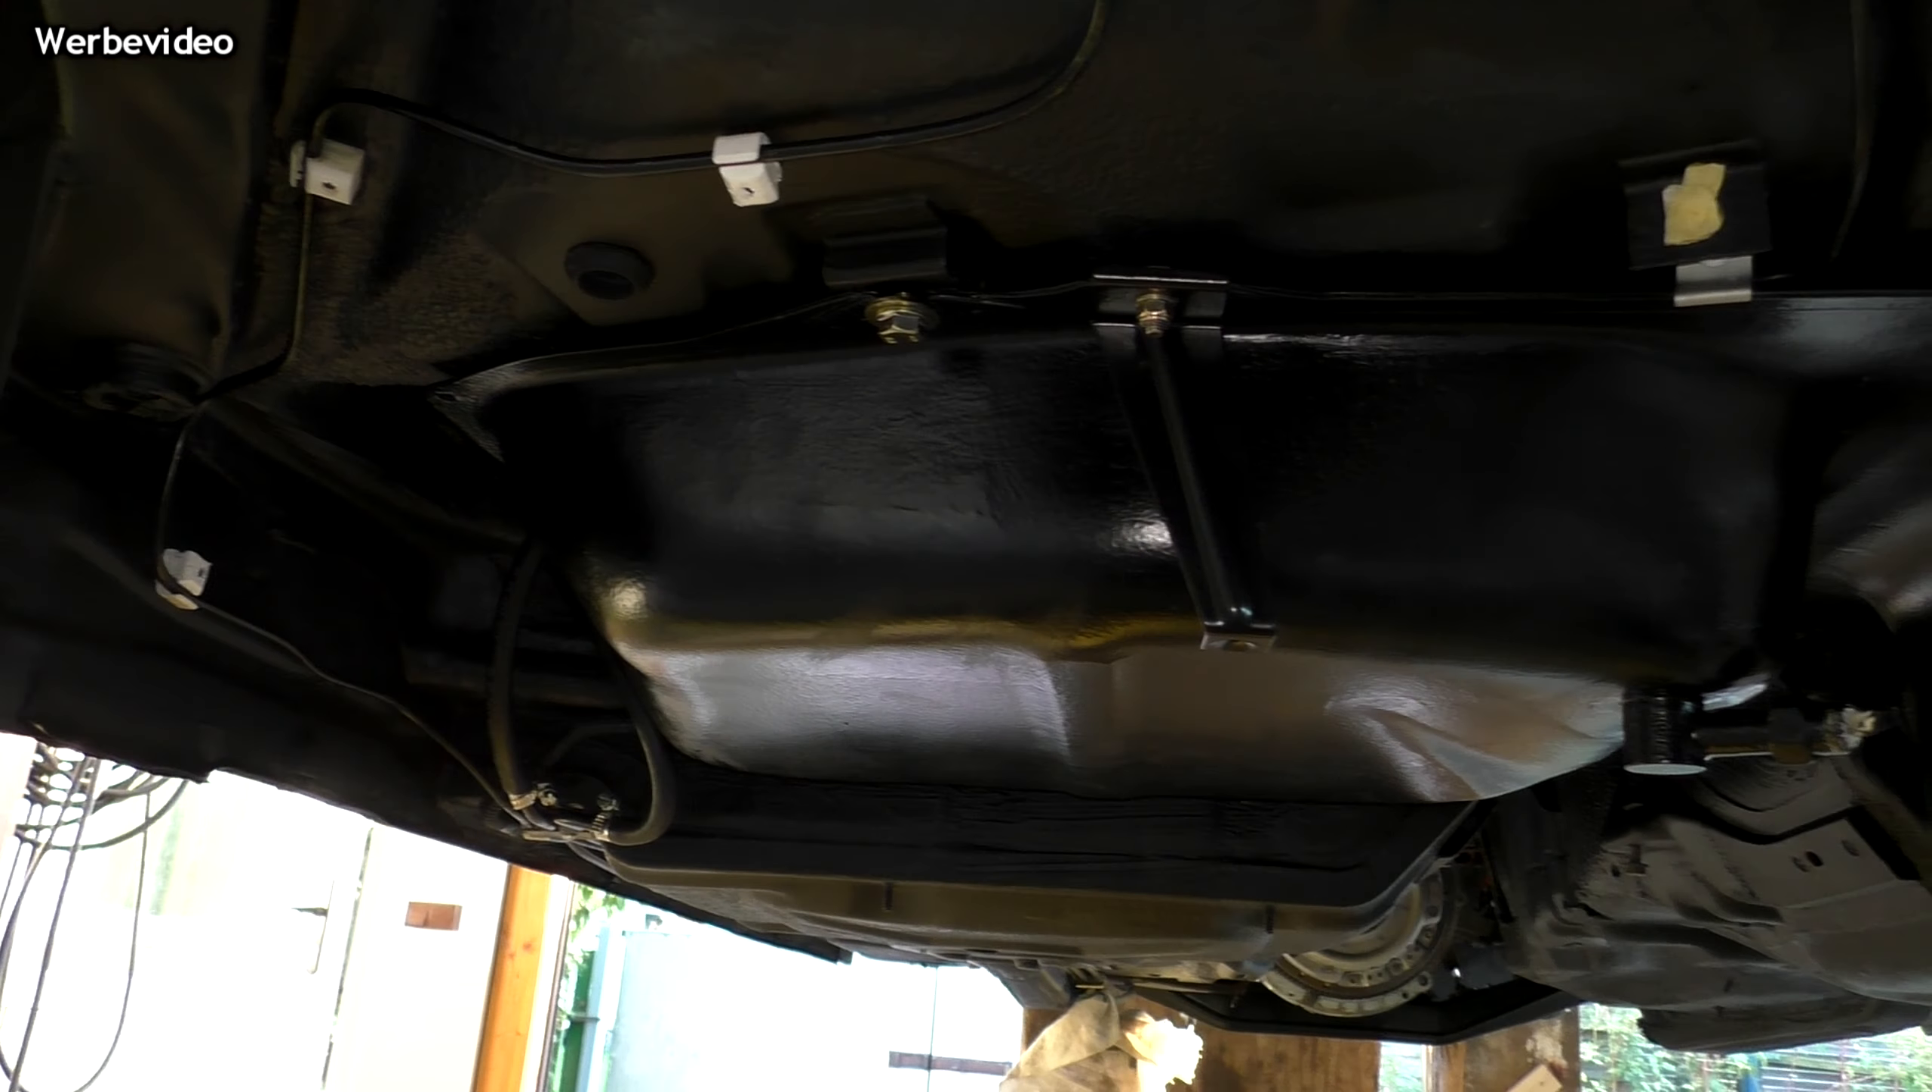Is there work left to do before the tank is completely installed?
No.